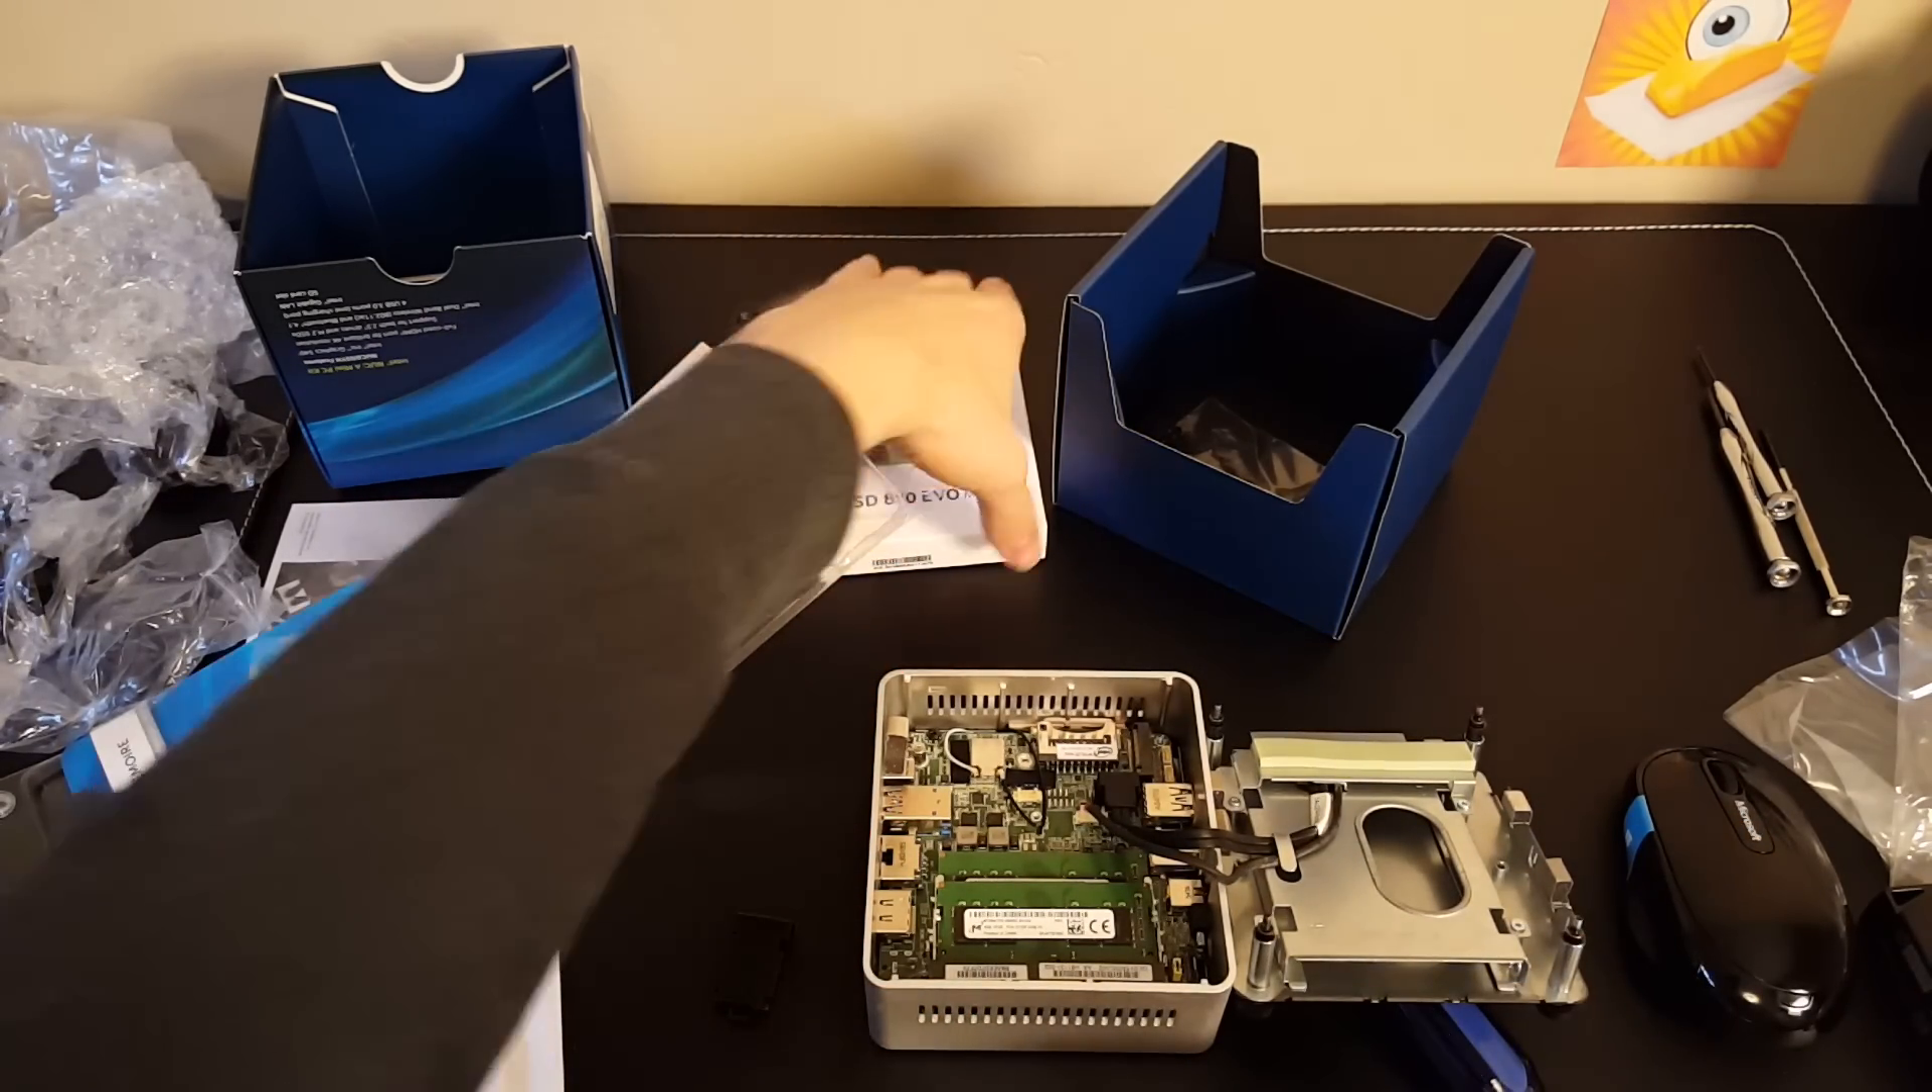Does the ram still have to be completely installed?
No.